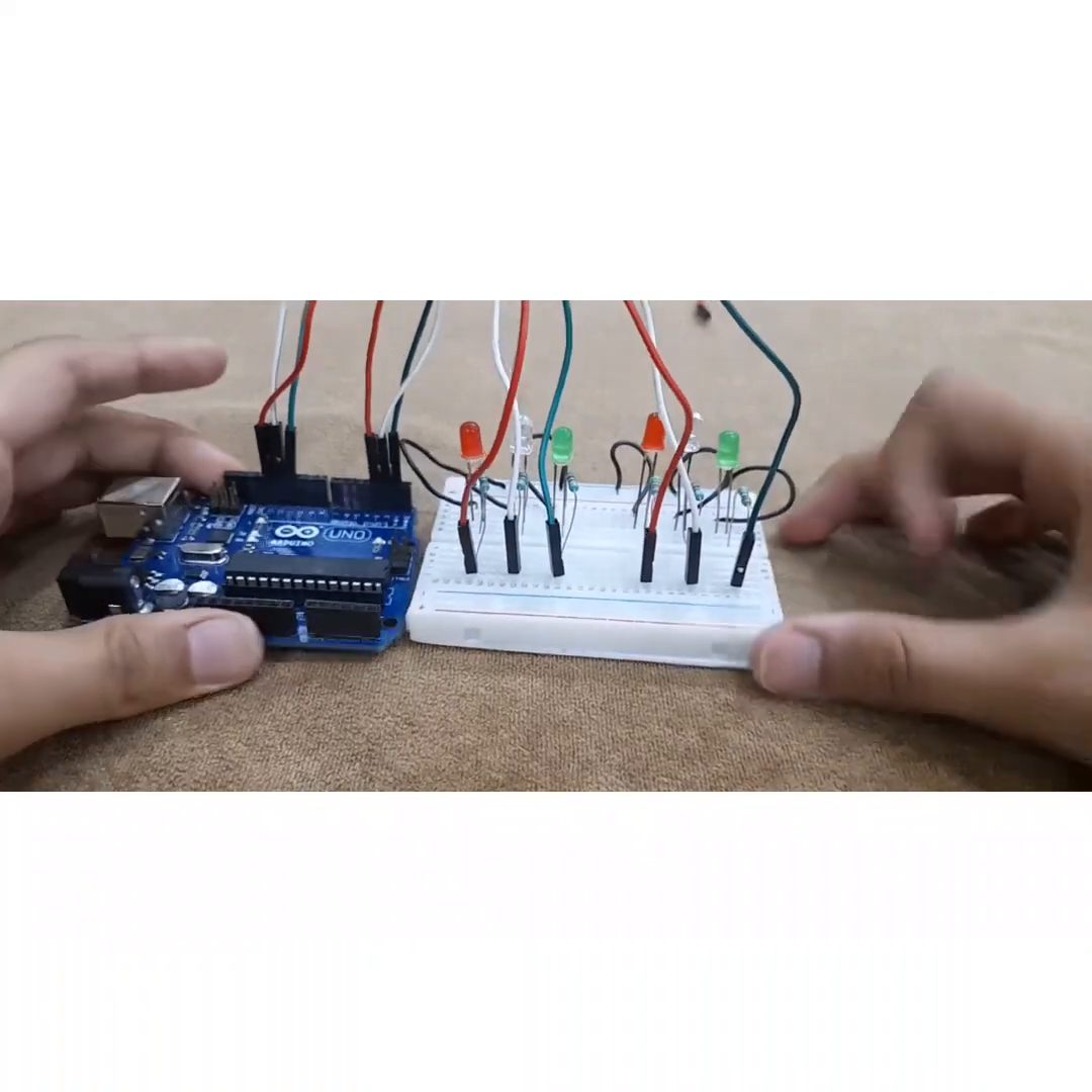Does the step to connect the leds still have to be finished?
No.